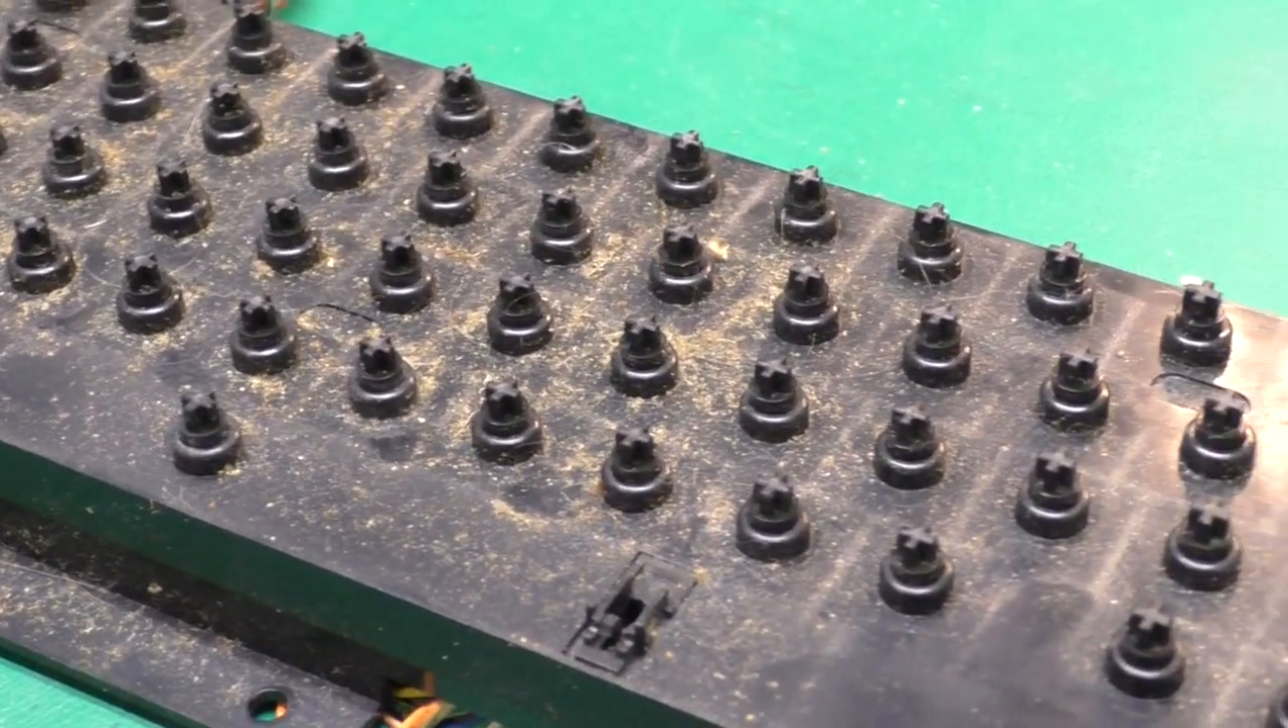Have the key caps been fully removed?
Yes.